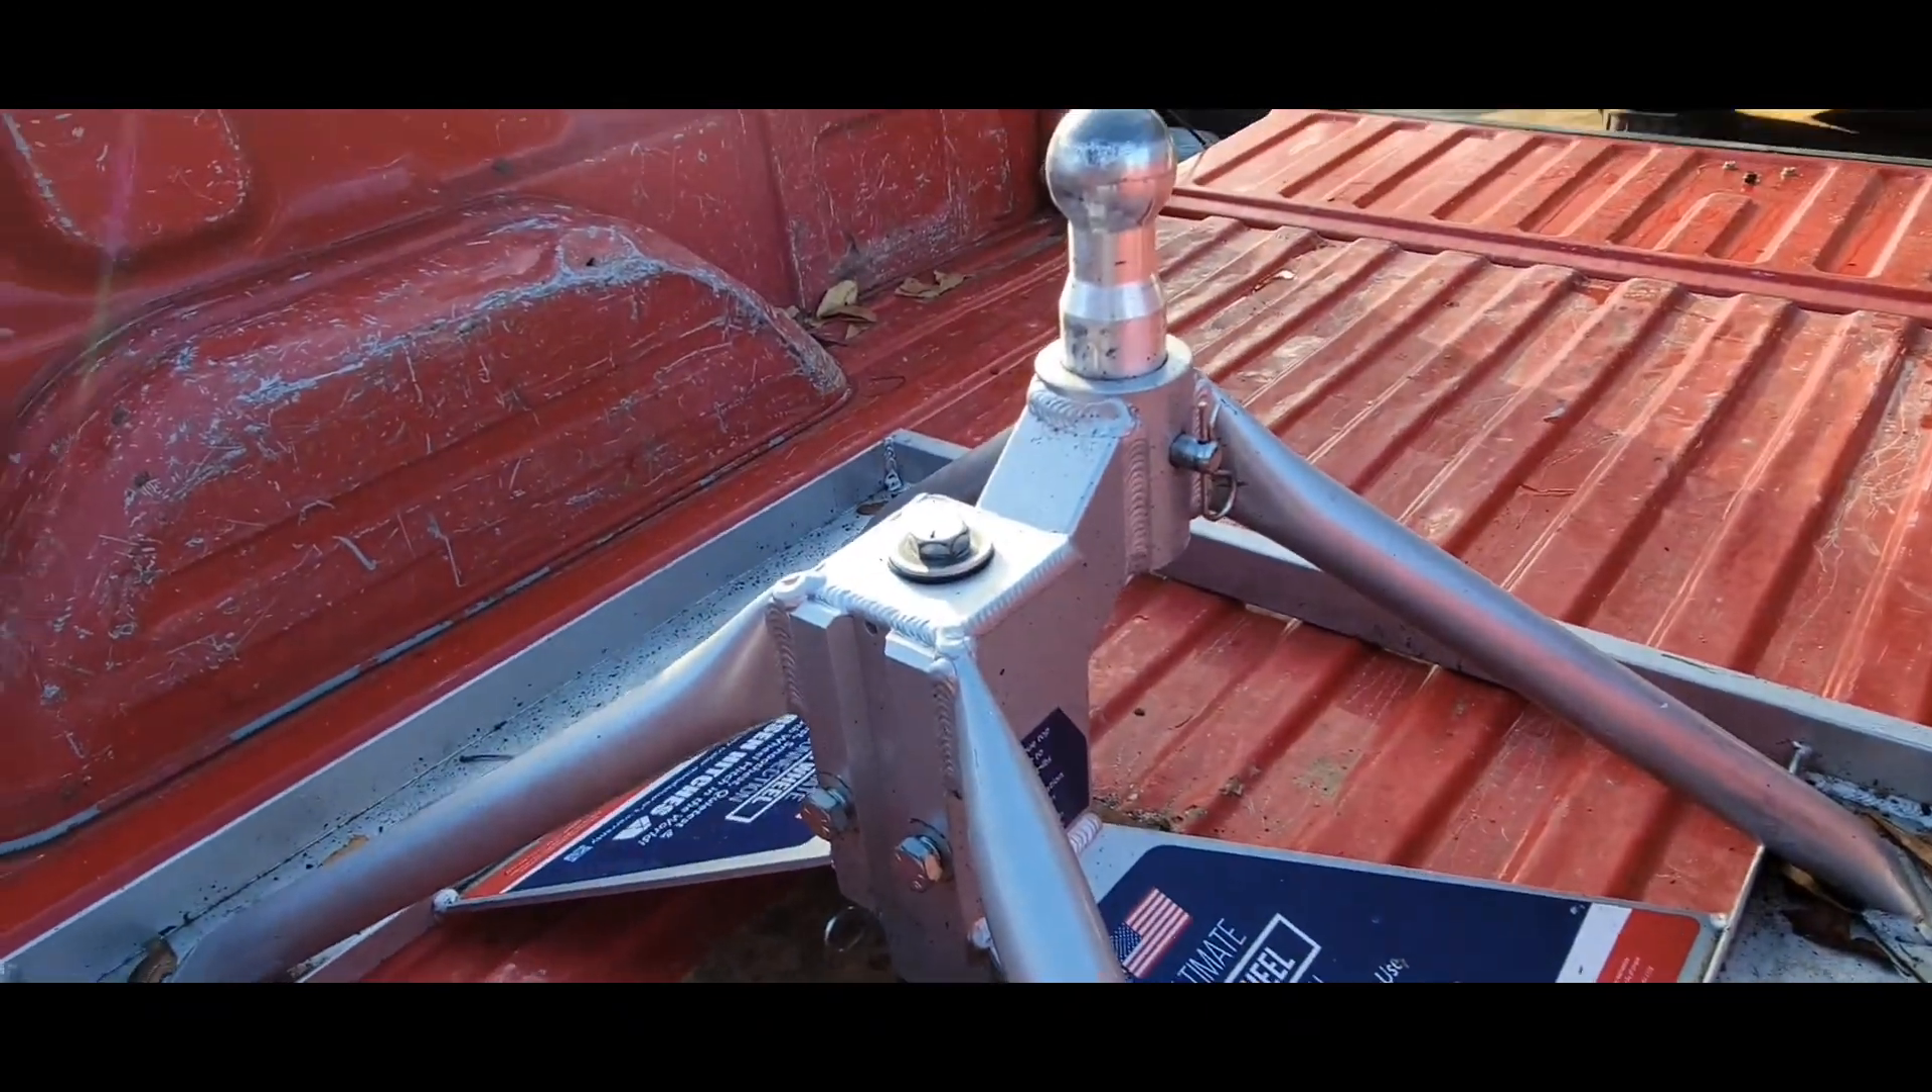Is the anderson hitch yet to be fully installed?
No.